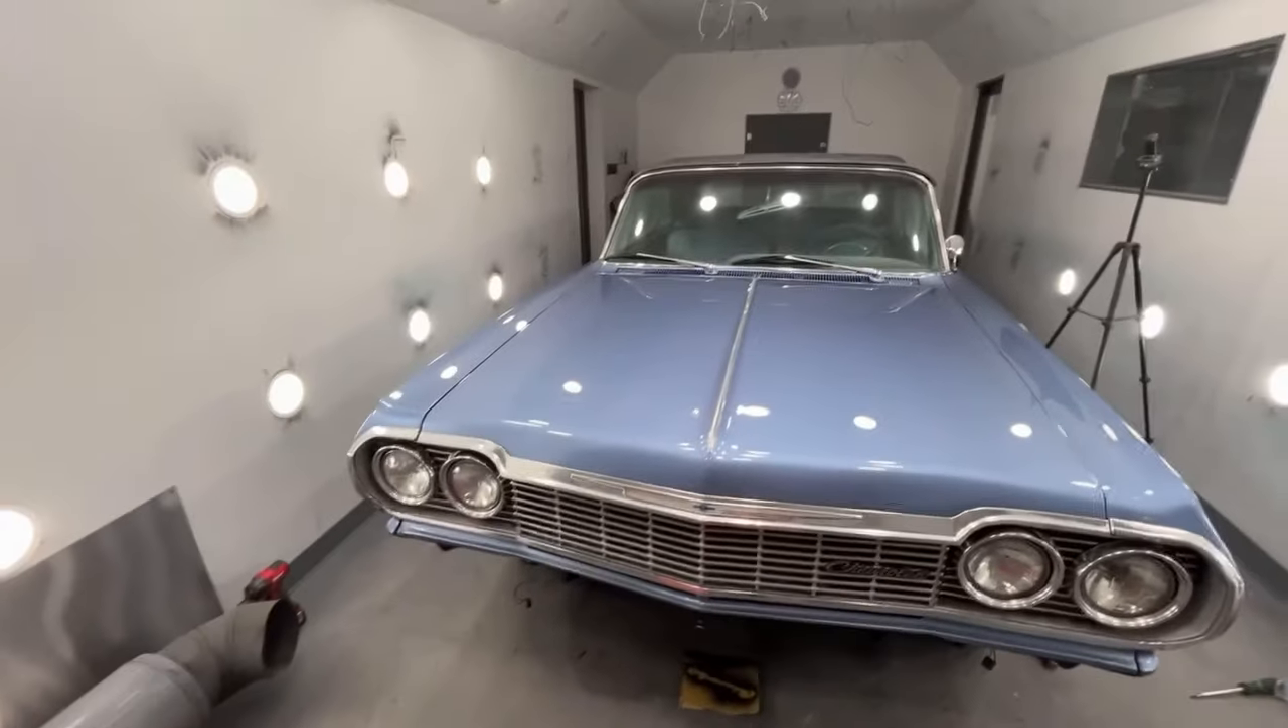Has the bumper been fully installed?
No.